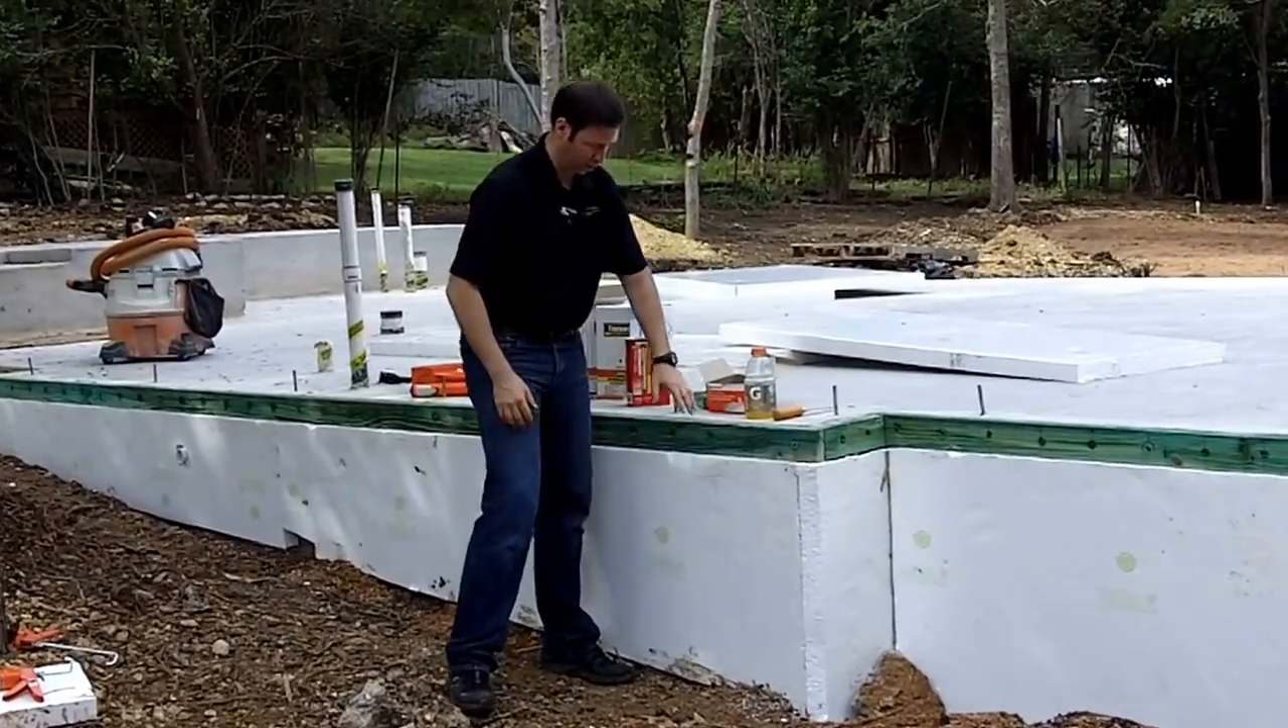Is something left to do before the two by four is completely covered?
Yes.